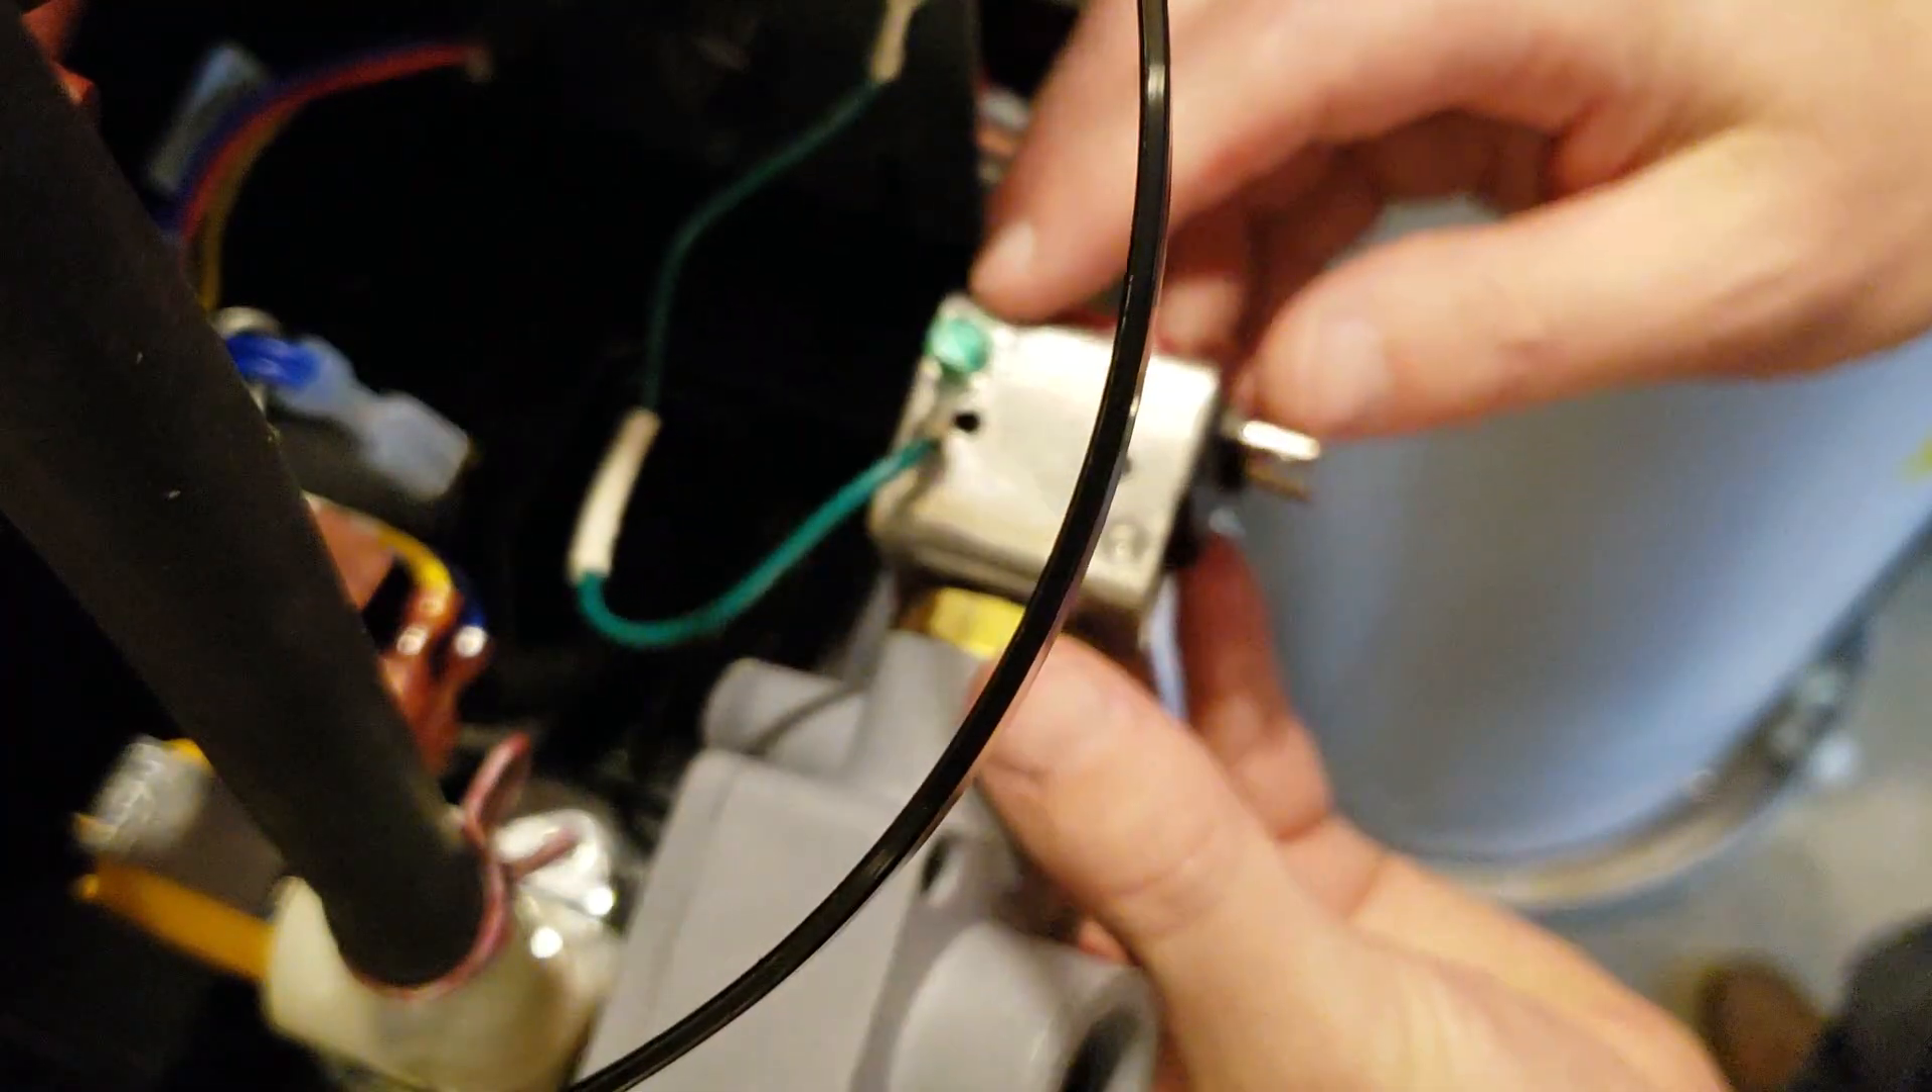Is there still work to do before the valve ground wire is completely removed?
Yes.